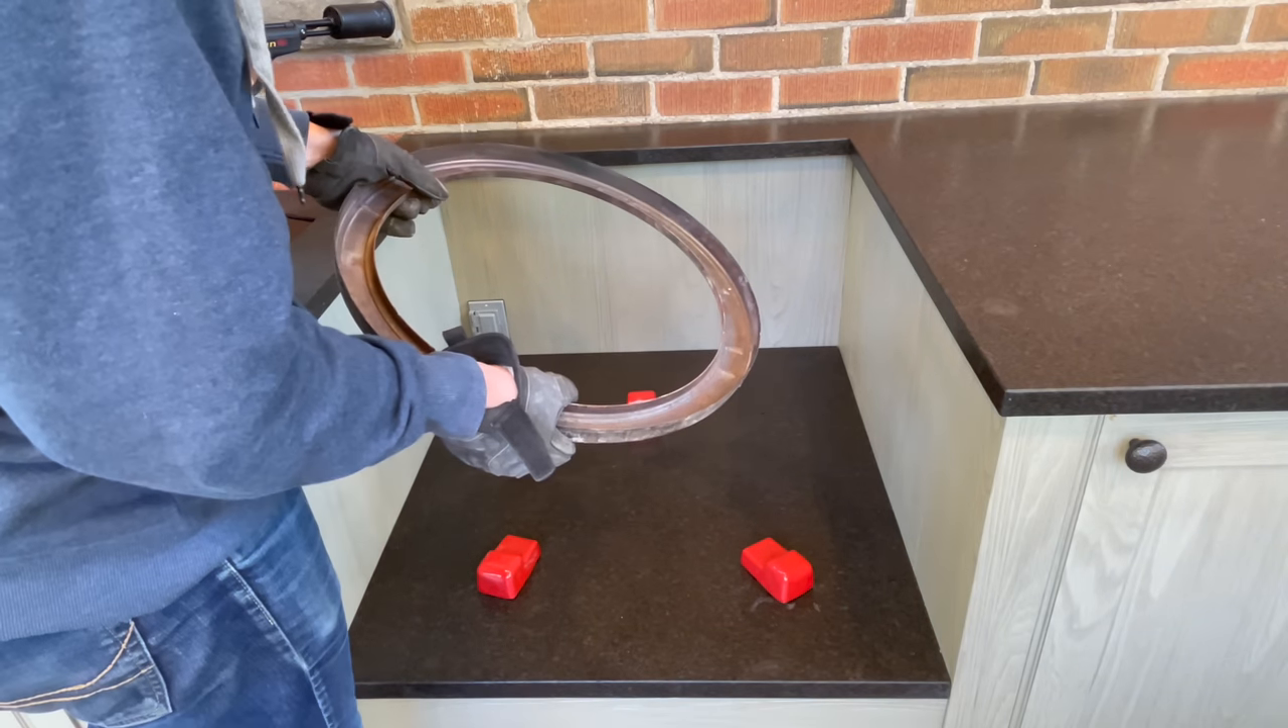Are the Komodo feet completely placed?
Yes.